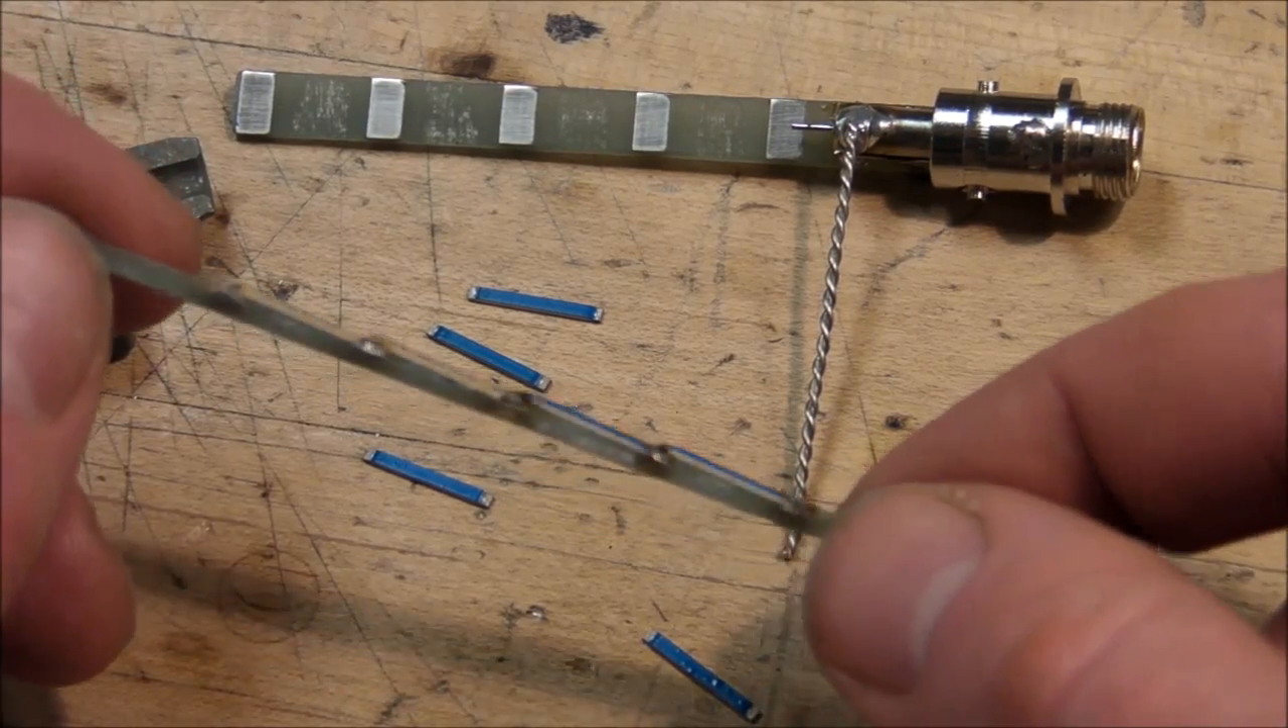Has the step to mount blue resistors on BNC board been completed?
No.